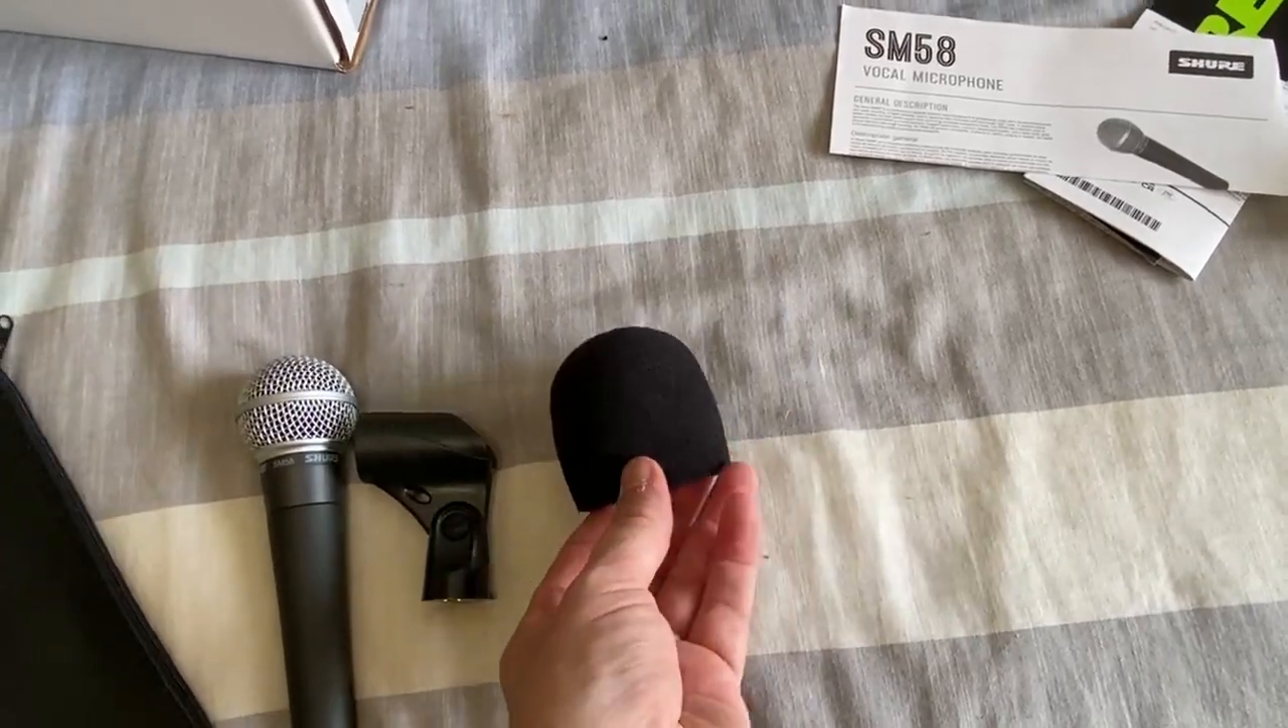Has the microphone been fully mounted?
No.